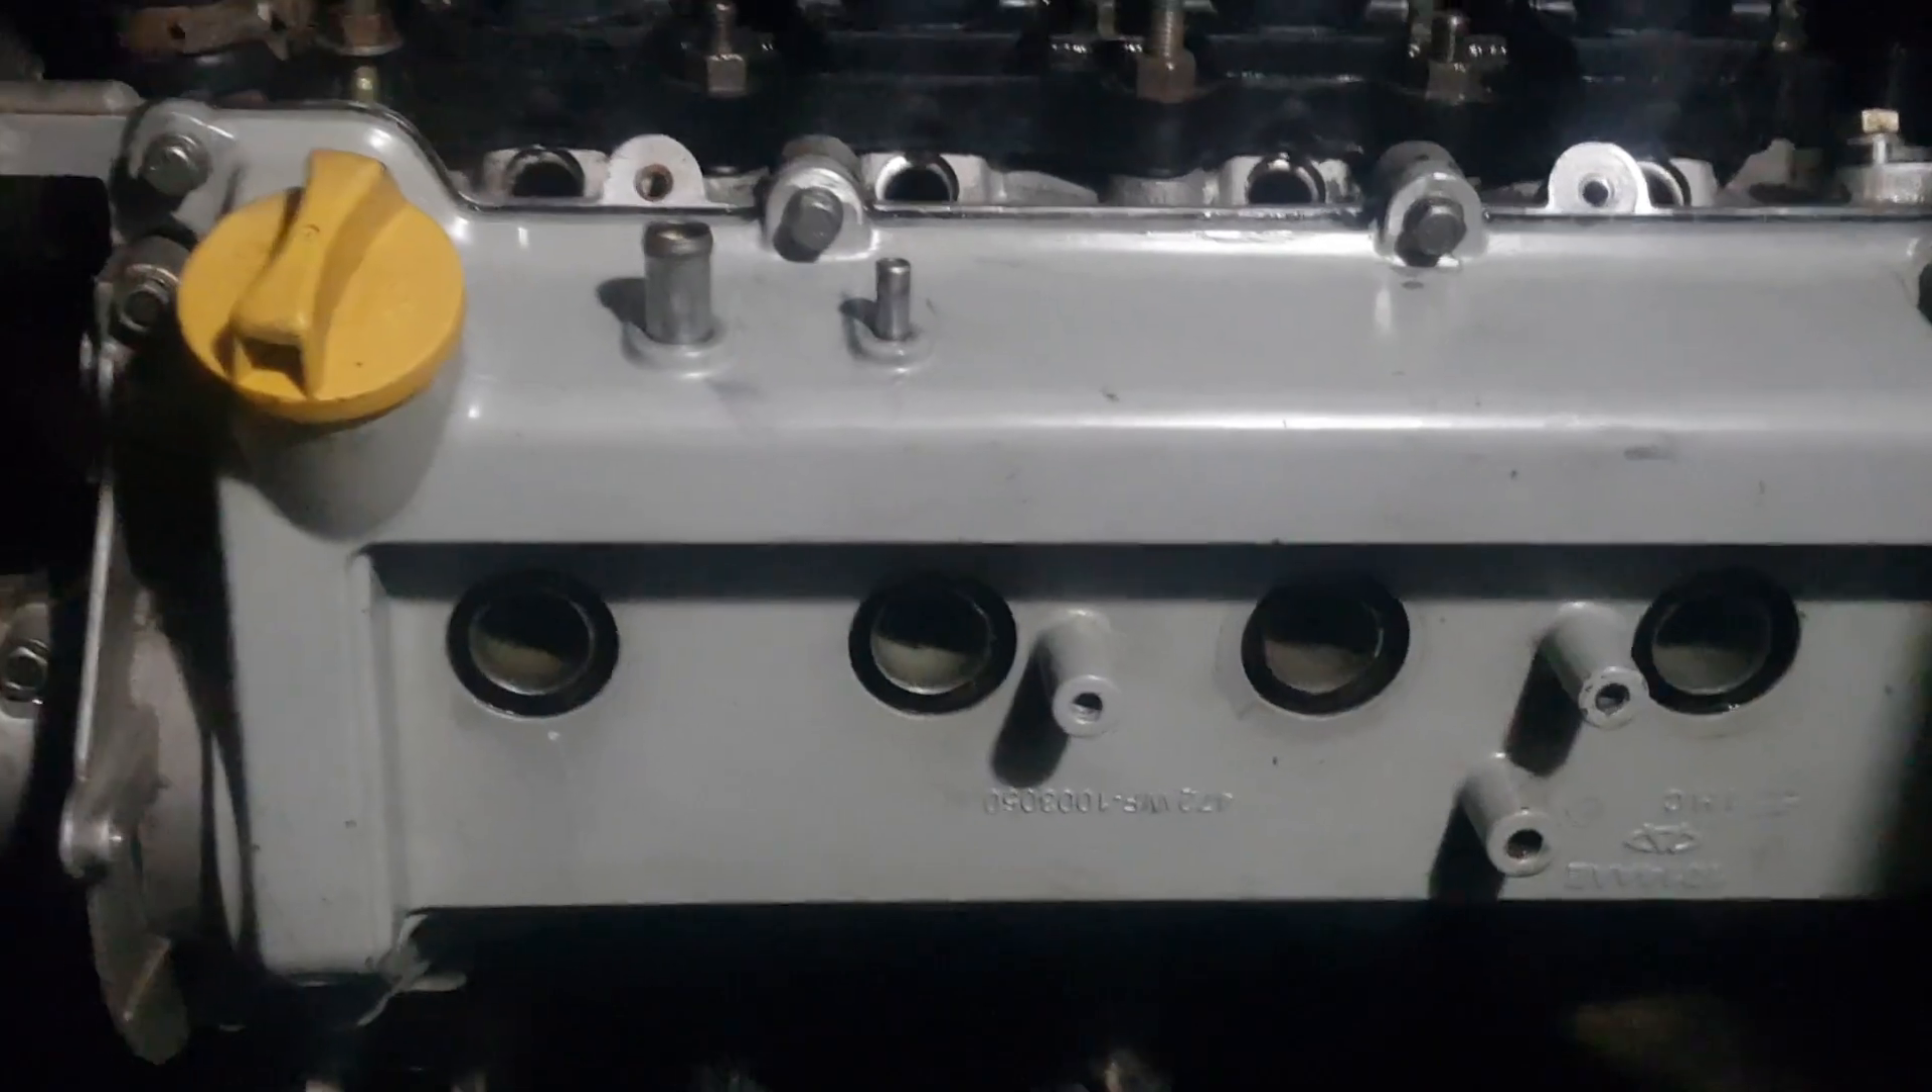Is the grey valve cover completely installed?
Yes.